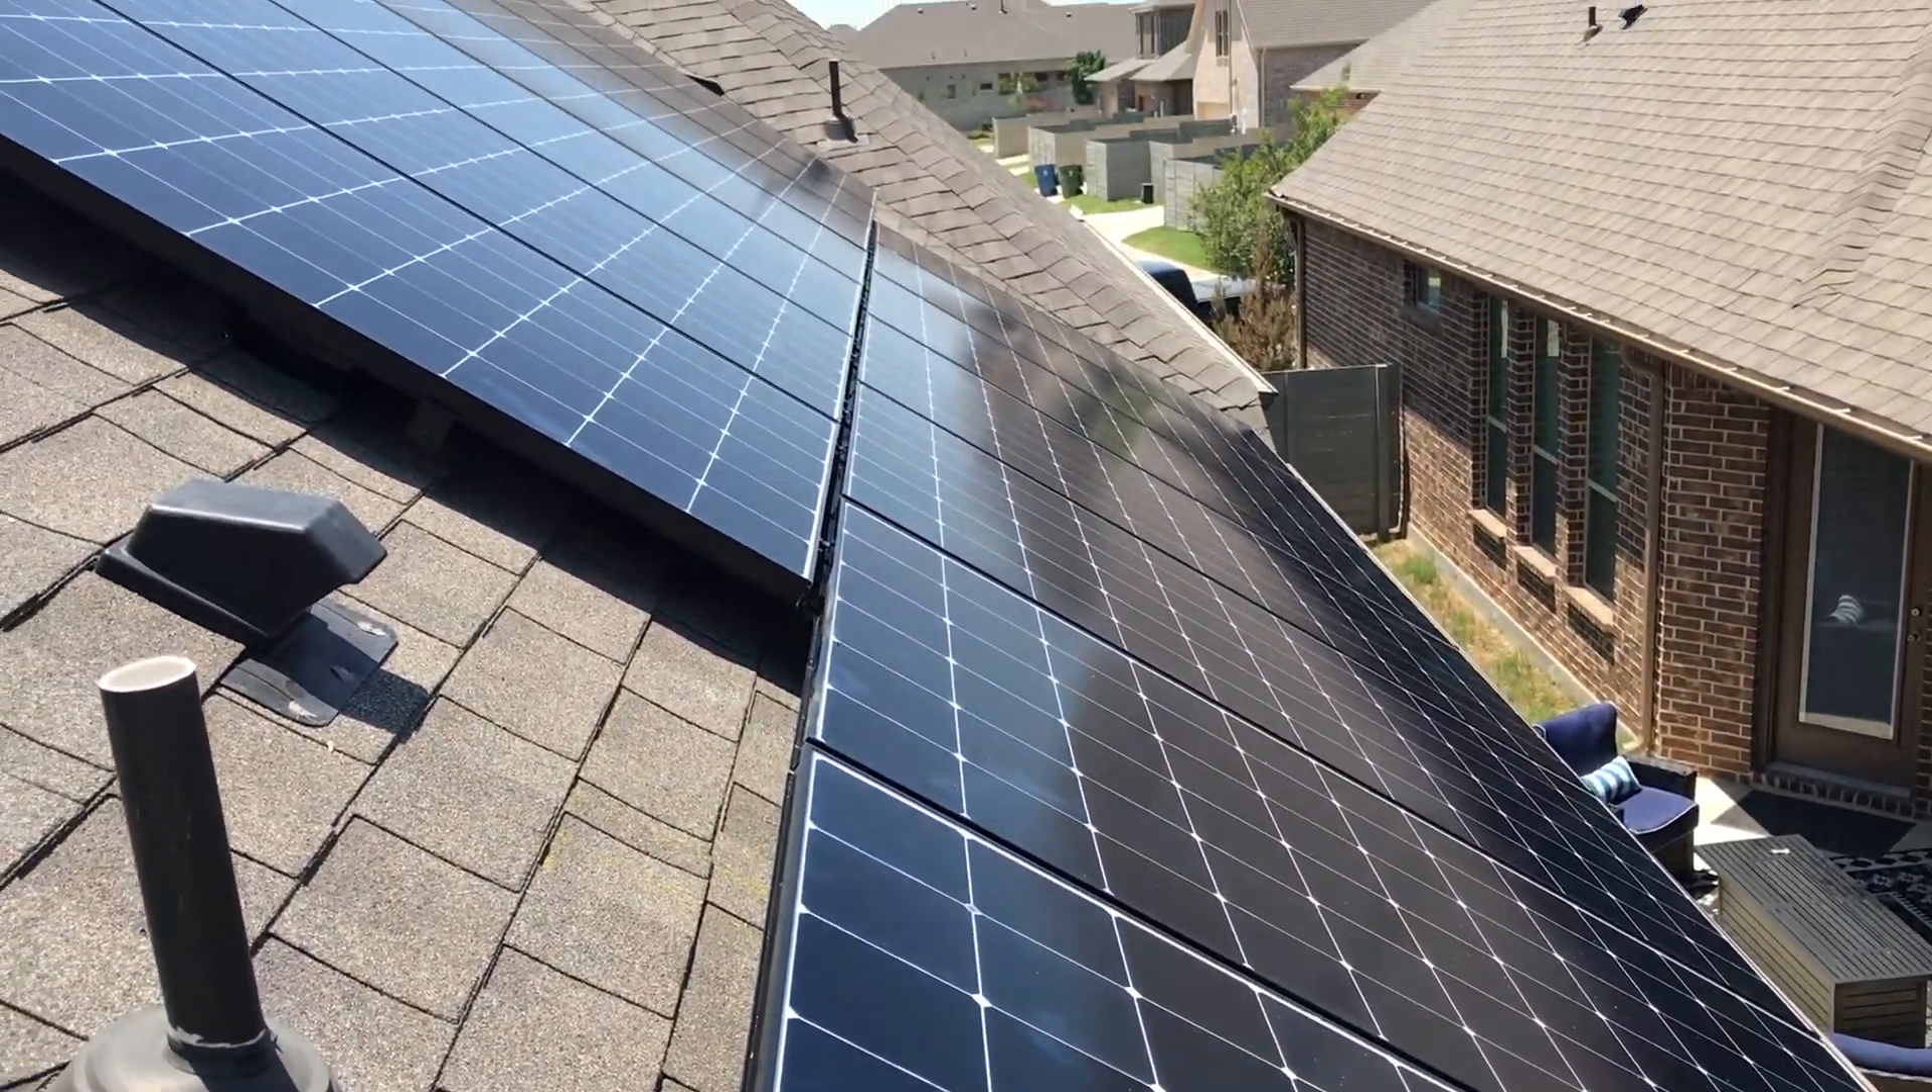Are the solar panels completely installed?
Yes.